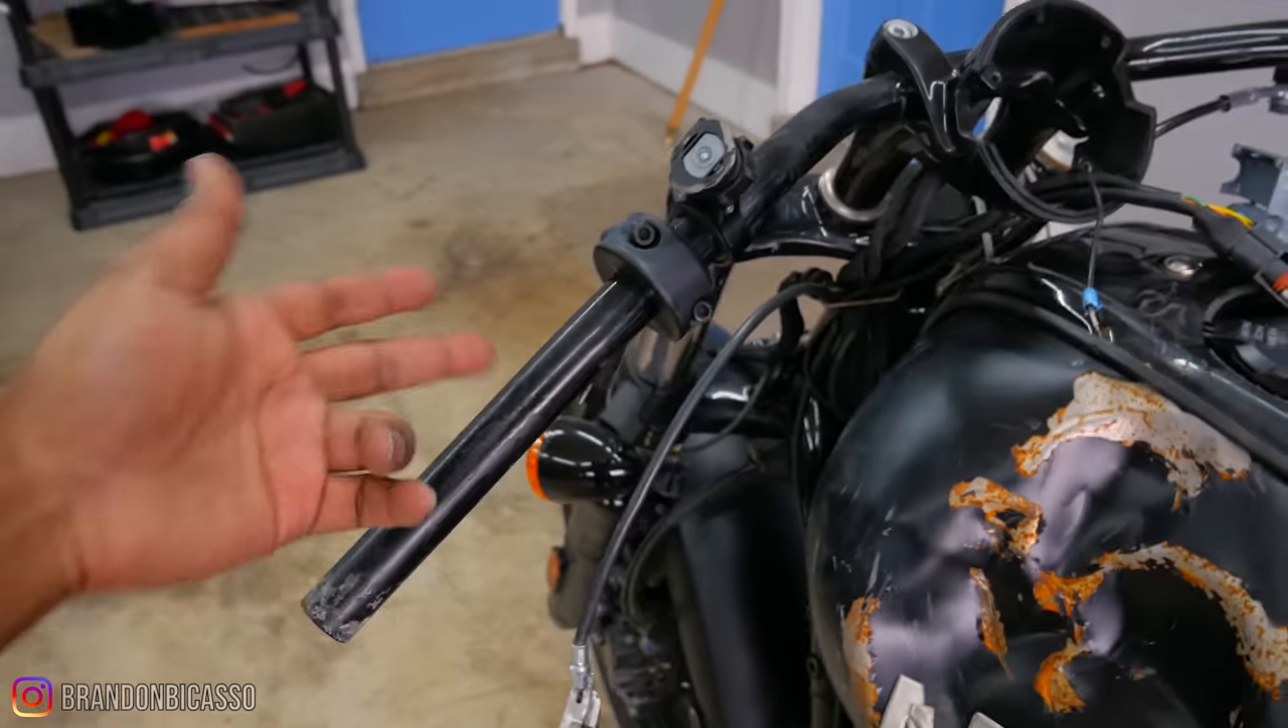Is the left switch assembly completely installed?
No.